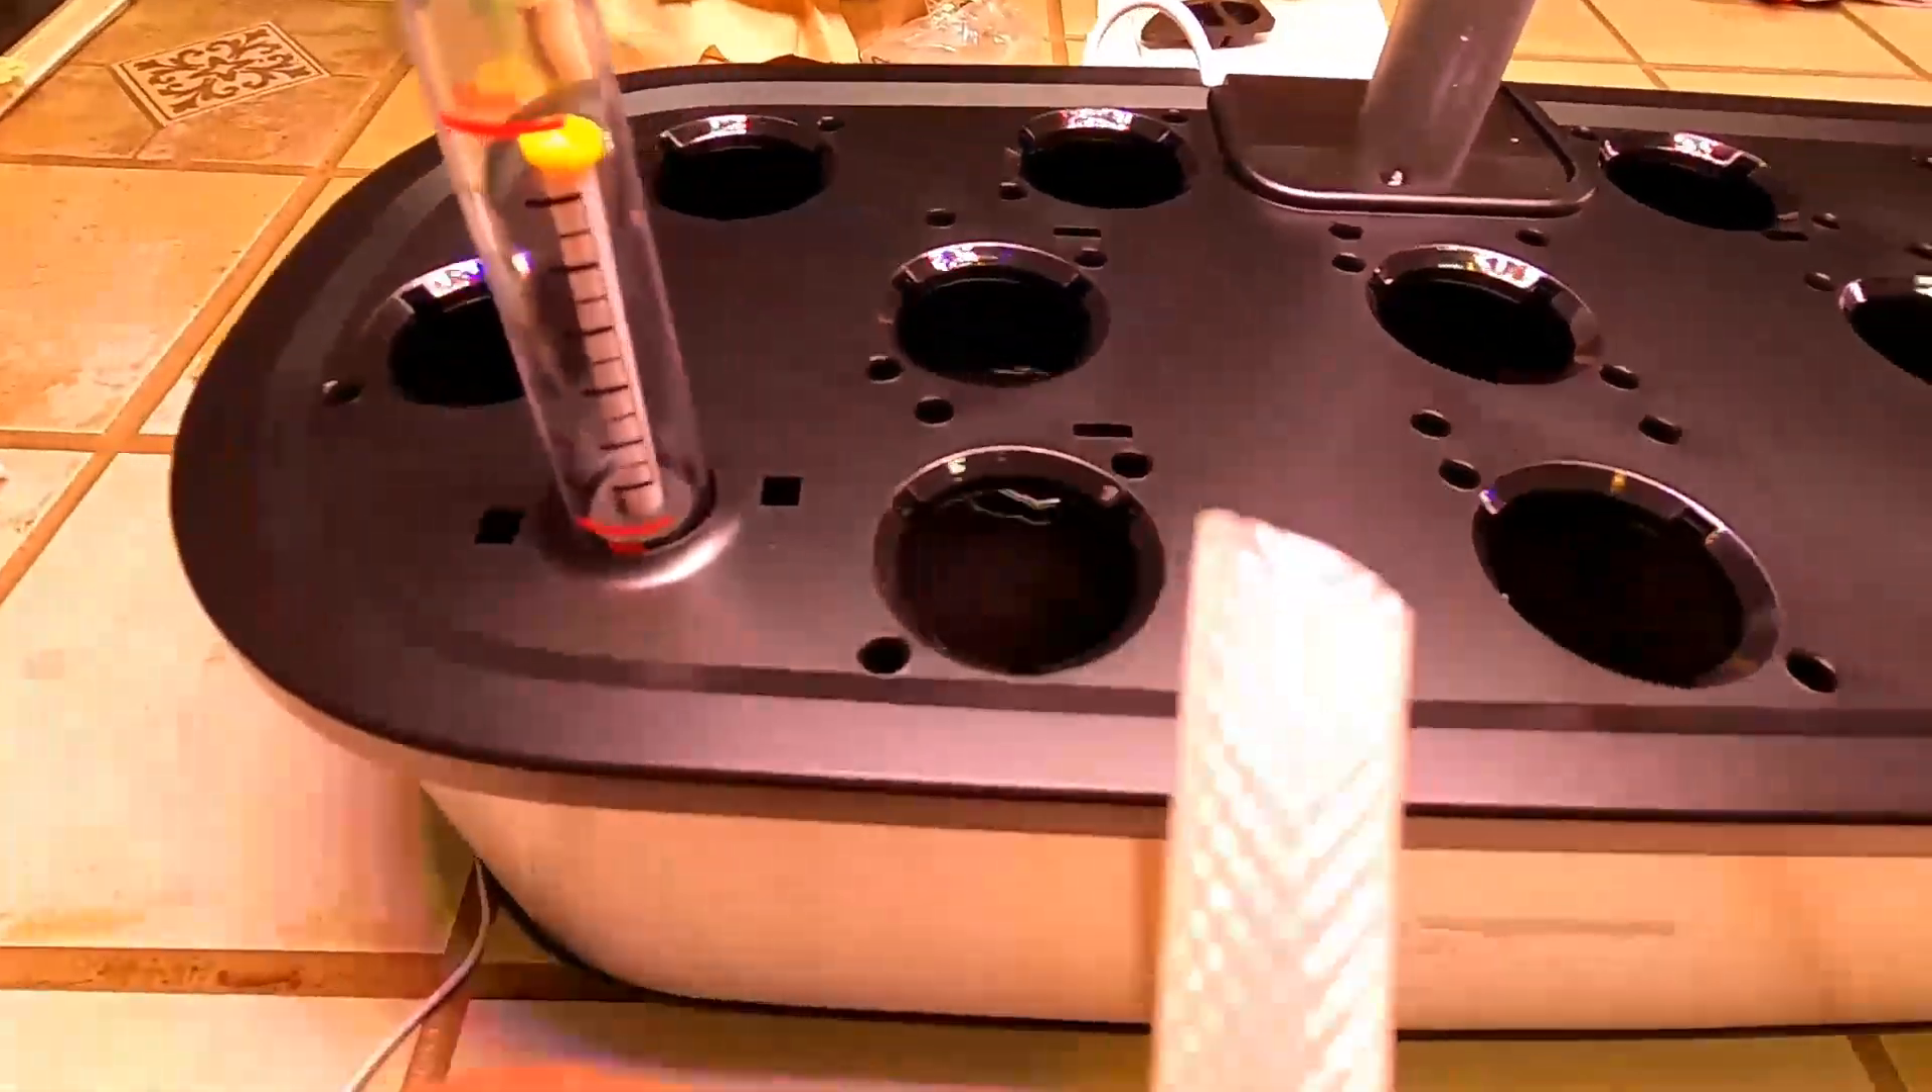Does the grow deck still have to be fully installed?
No.